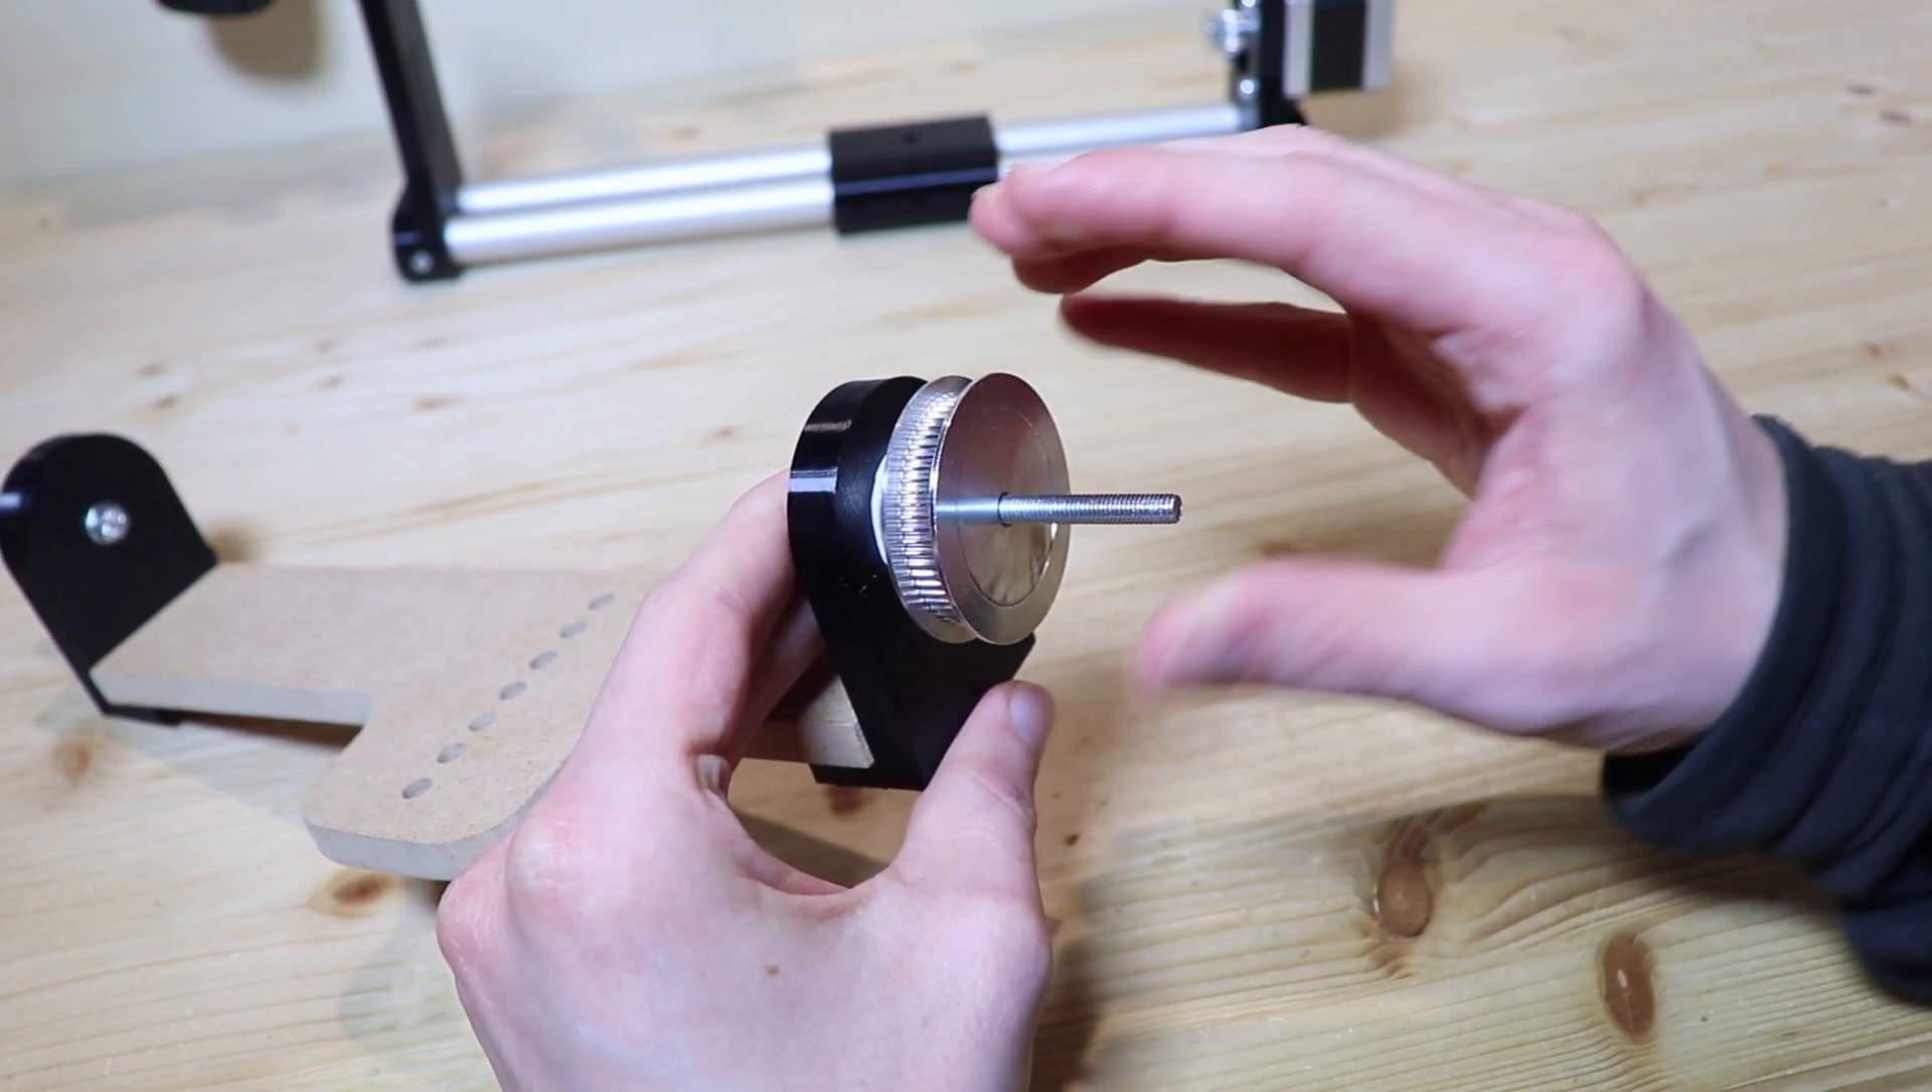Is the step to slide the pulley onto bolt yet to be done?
No.